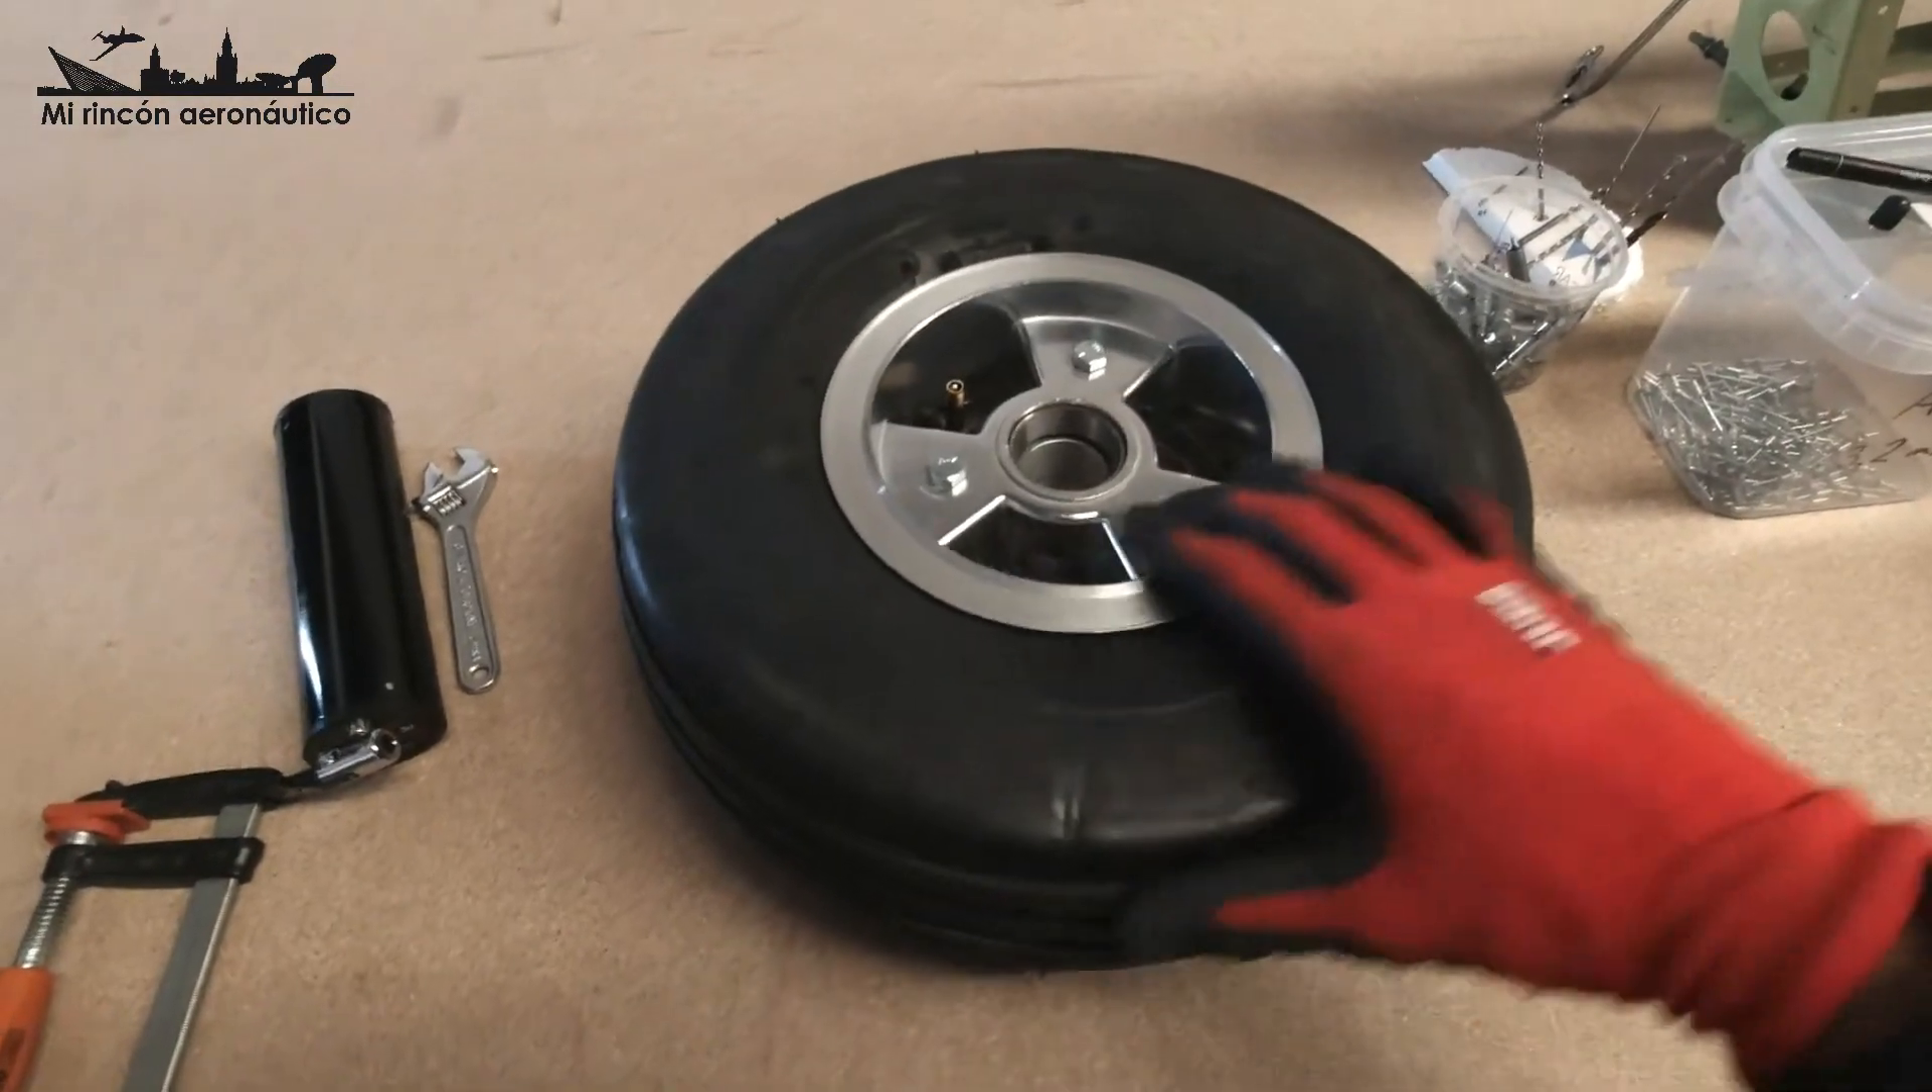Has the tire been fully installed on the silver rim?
Yes.